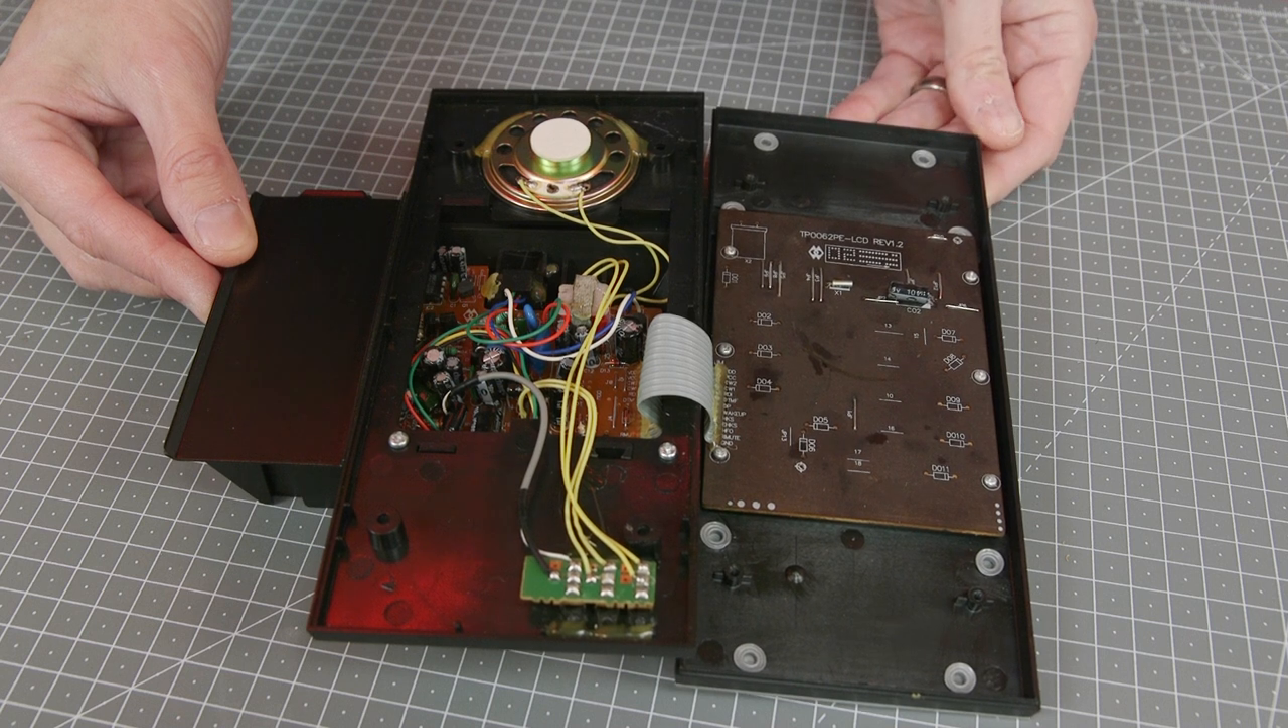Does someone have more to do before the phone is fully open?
No.